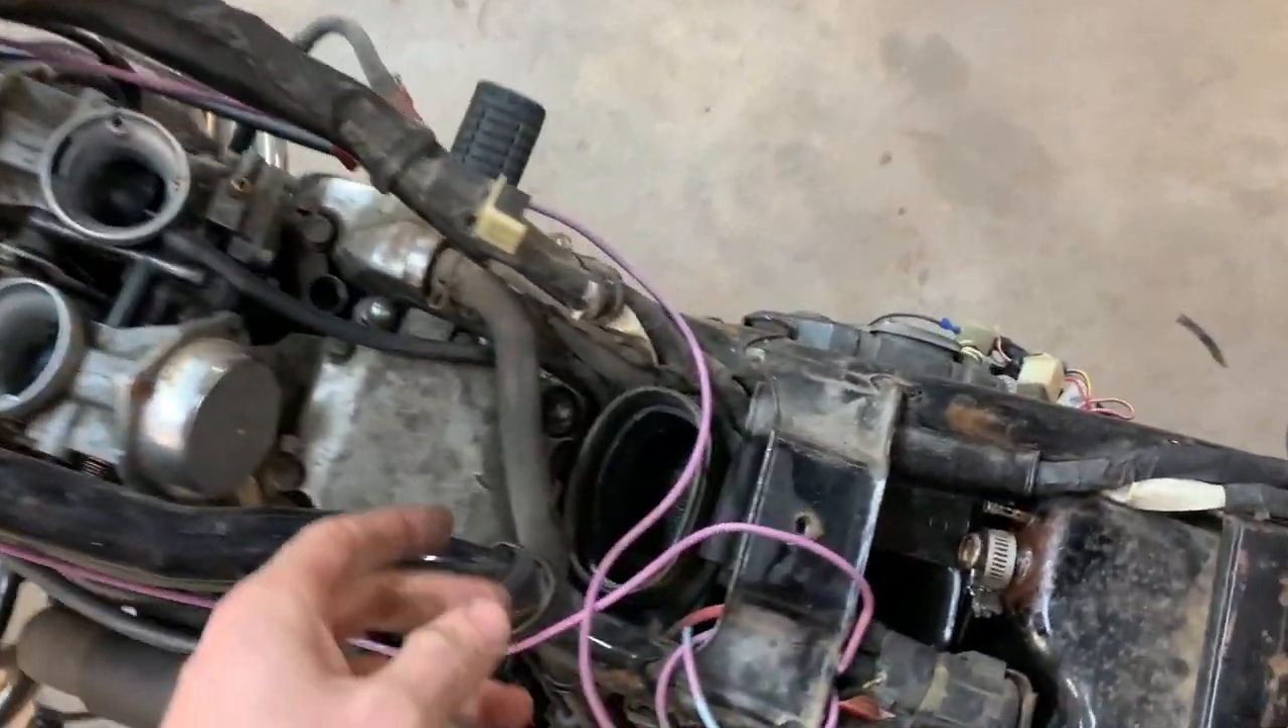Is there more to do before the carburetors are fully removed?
Yes.